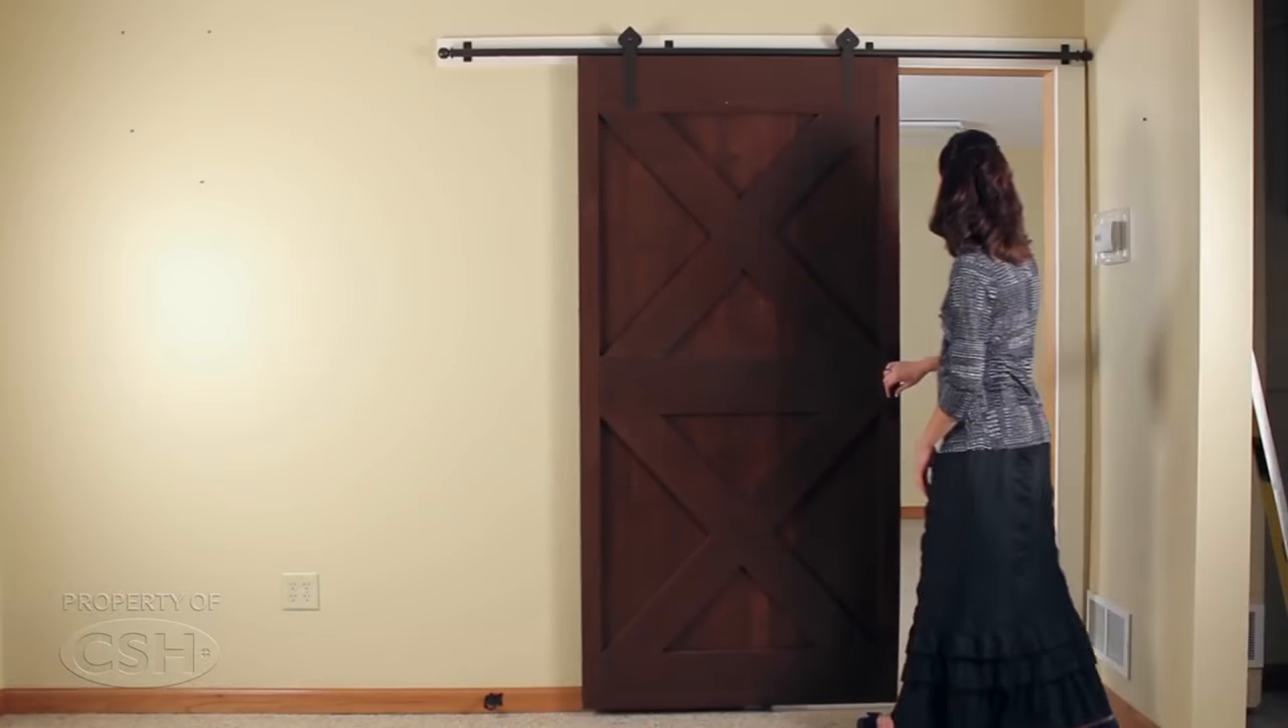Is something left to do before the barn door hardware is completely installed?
No.